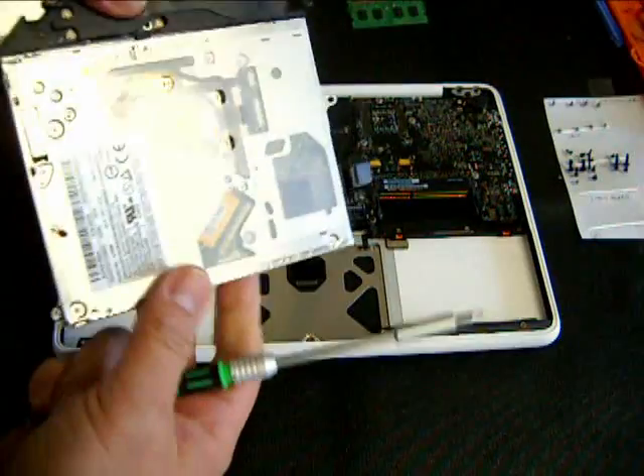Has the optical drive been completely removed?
Yes.